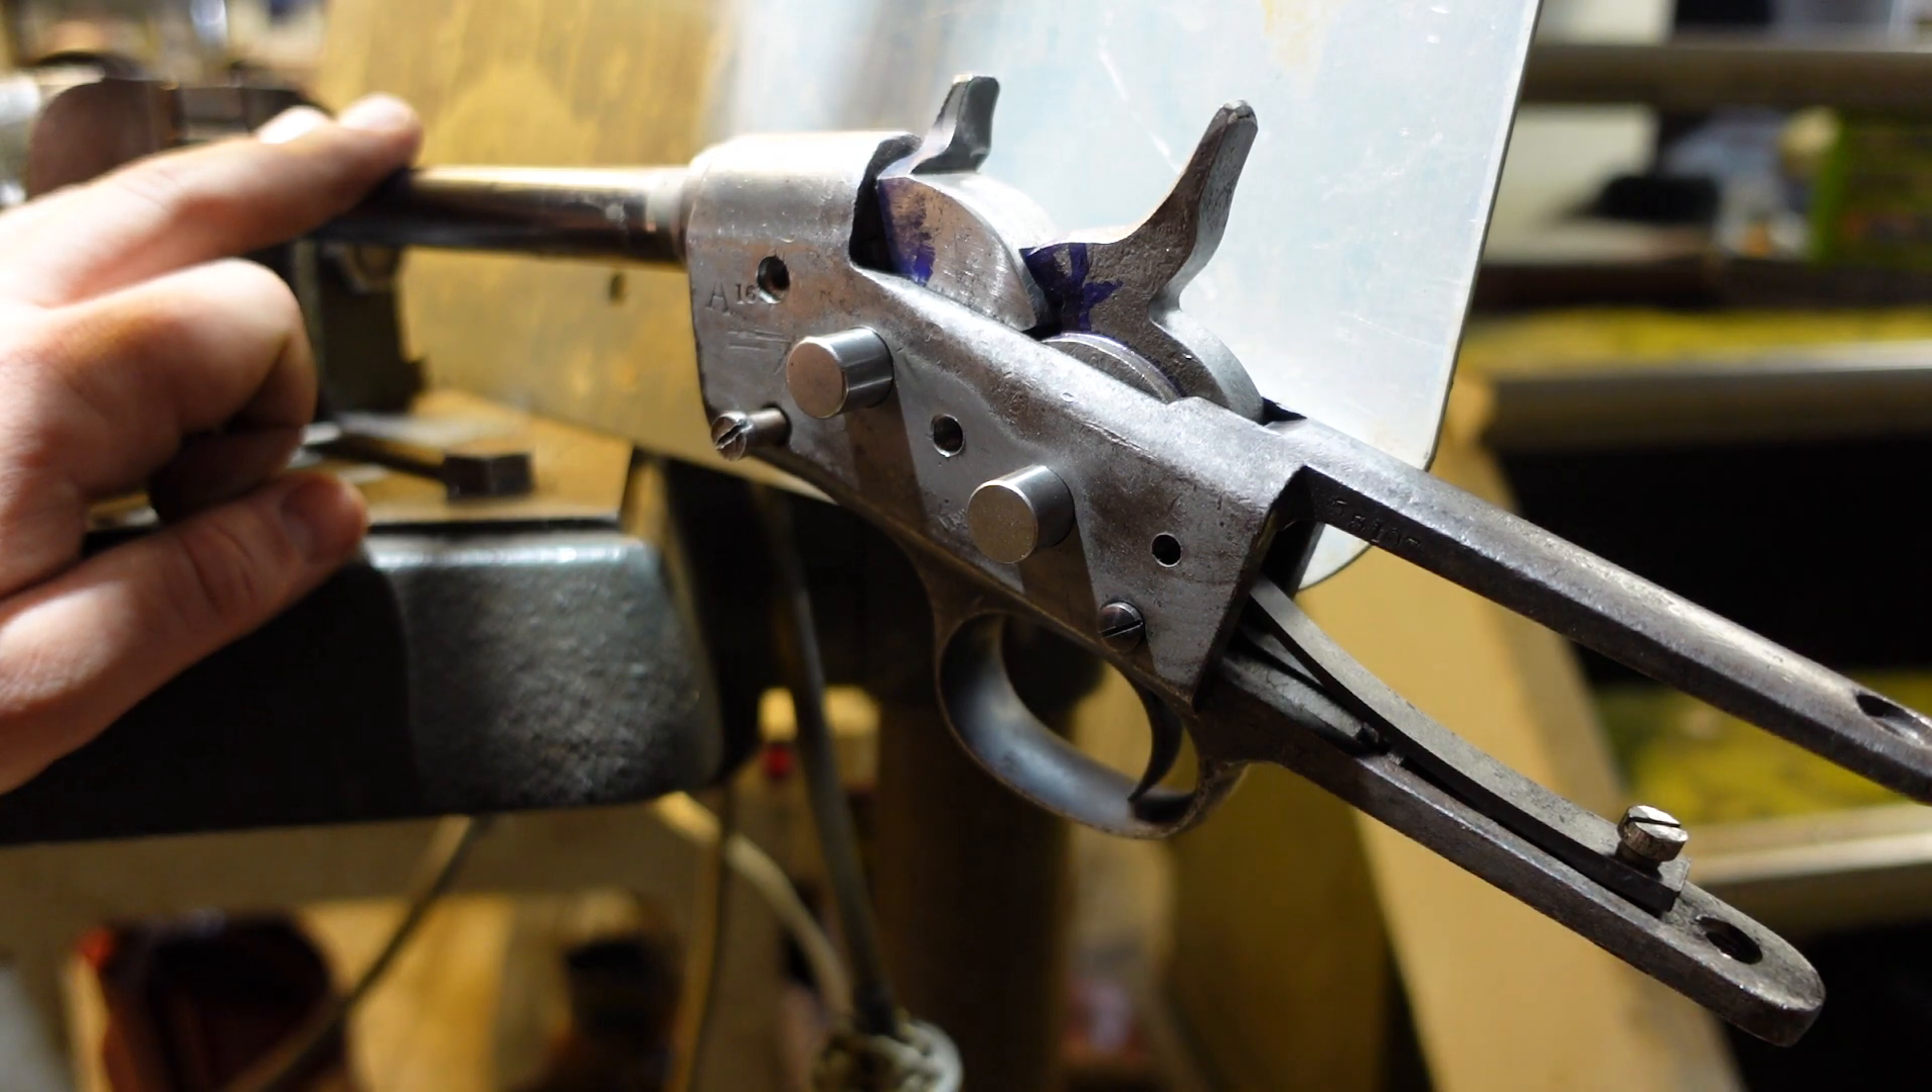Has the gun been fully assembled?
No.